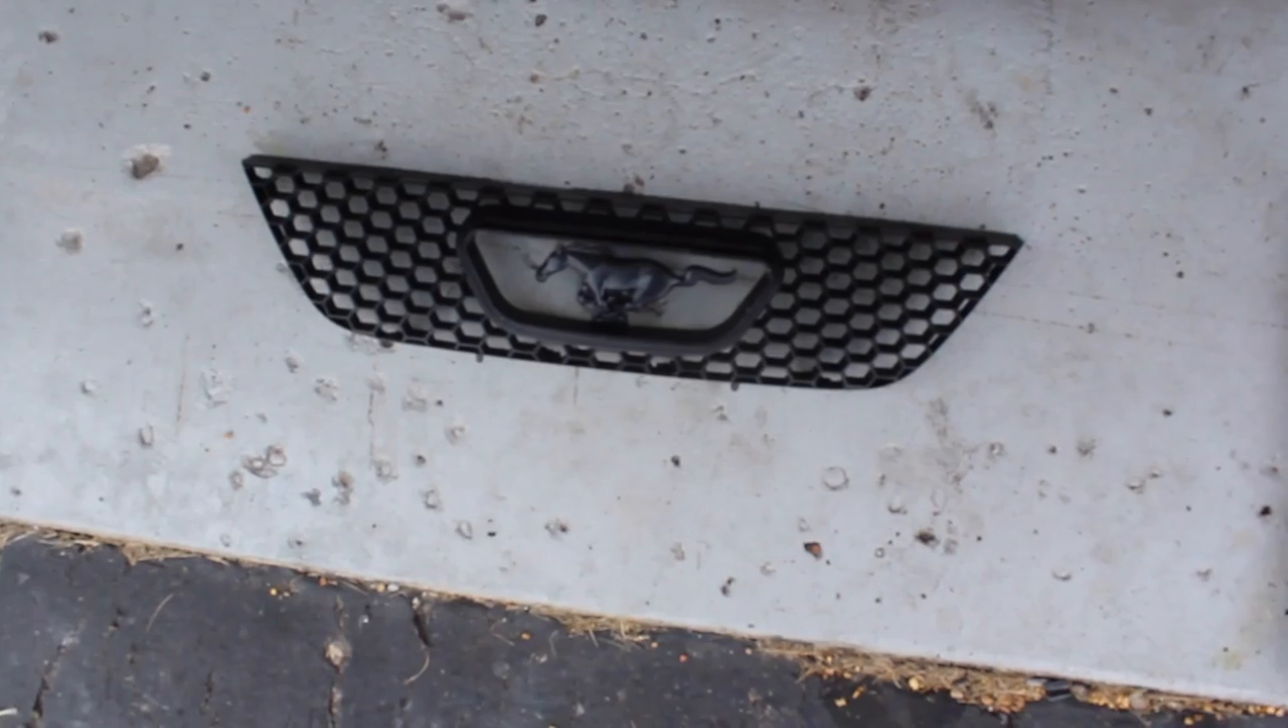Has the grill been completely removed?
Yes.